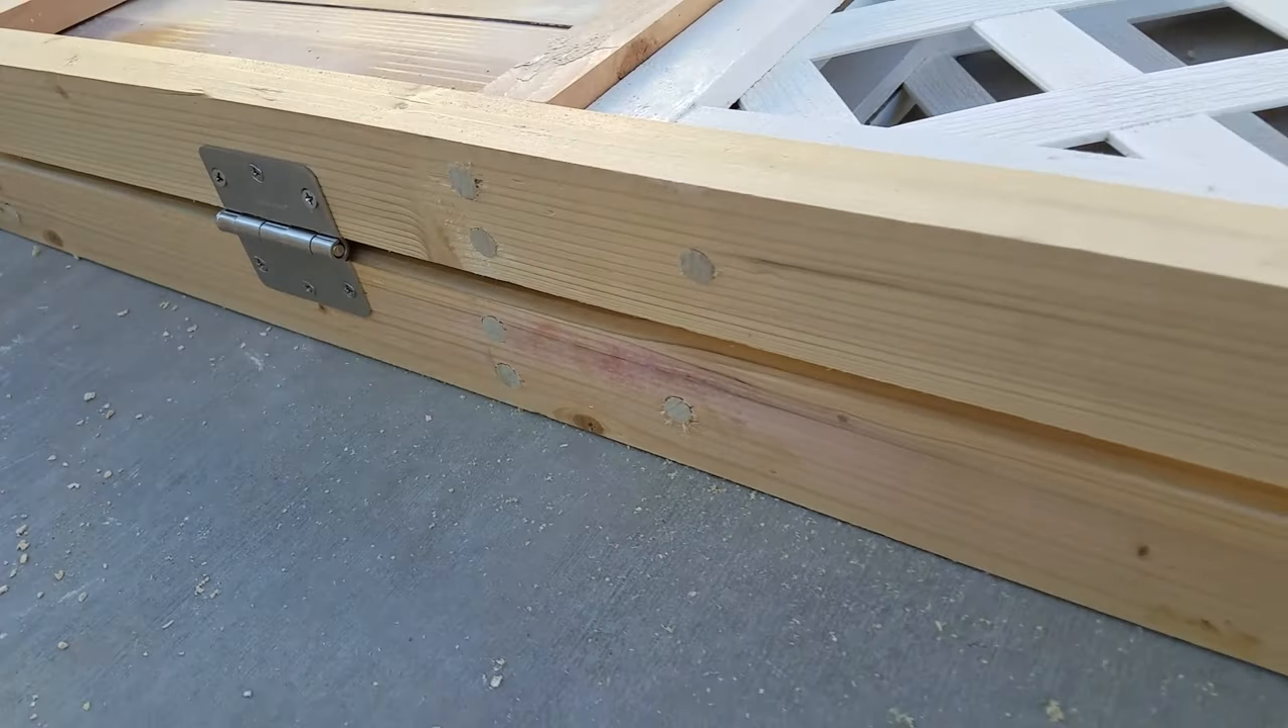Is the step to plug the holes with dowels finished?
Yes.